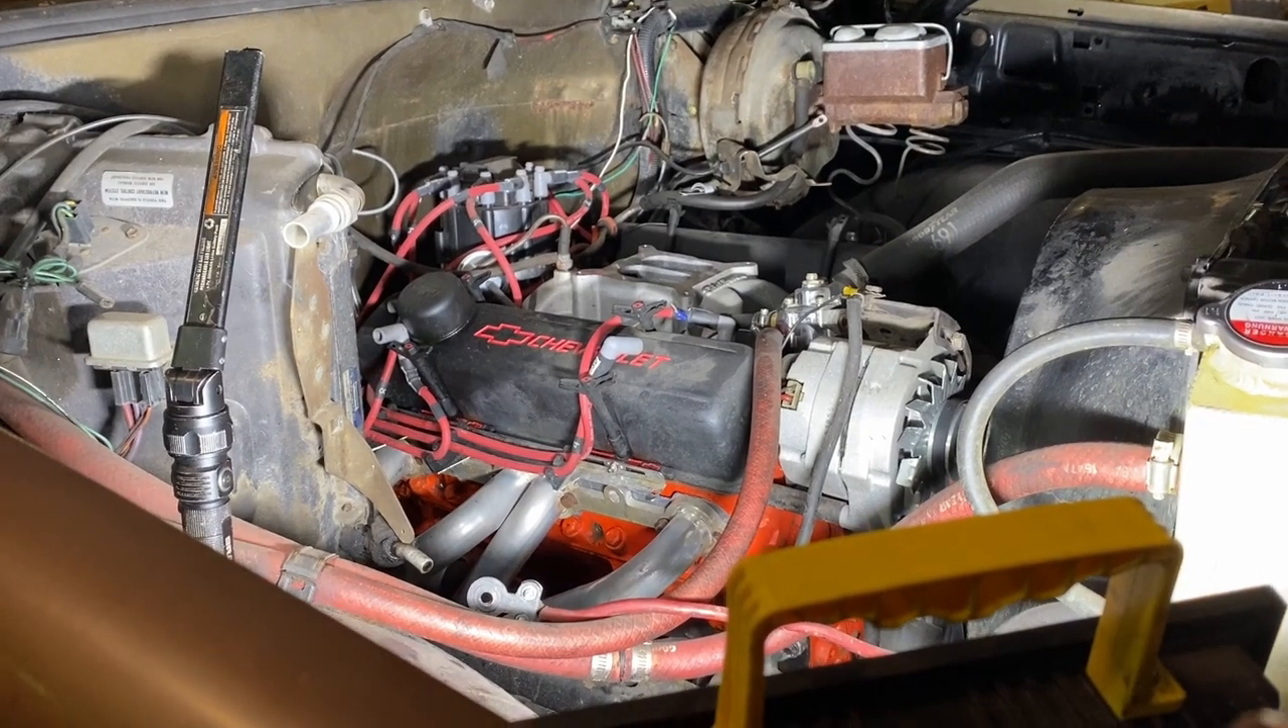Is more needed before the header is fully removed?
Yes.